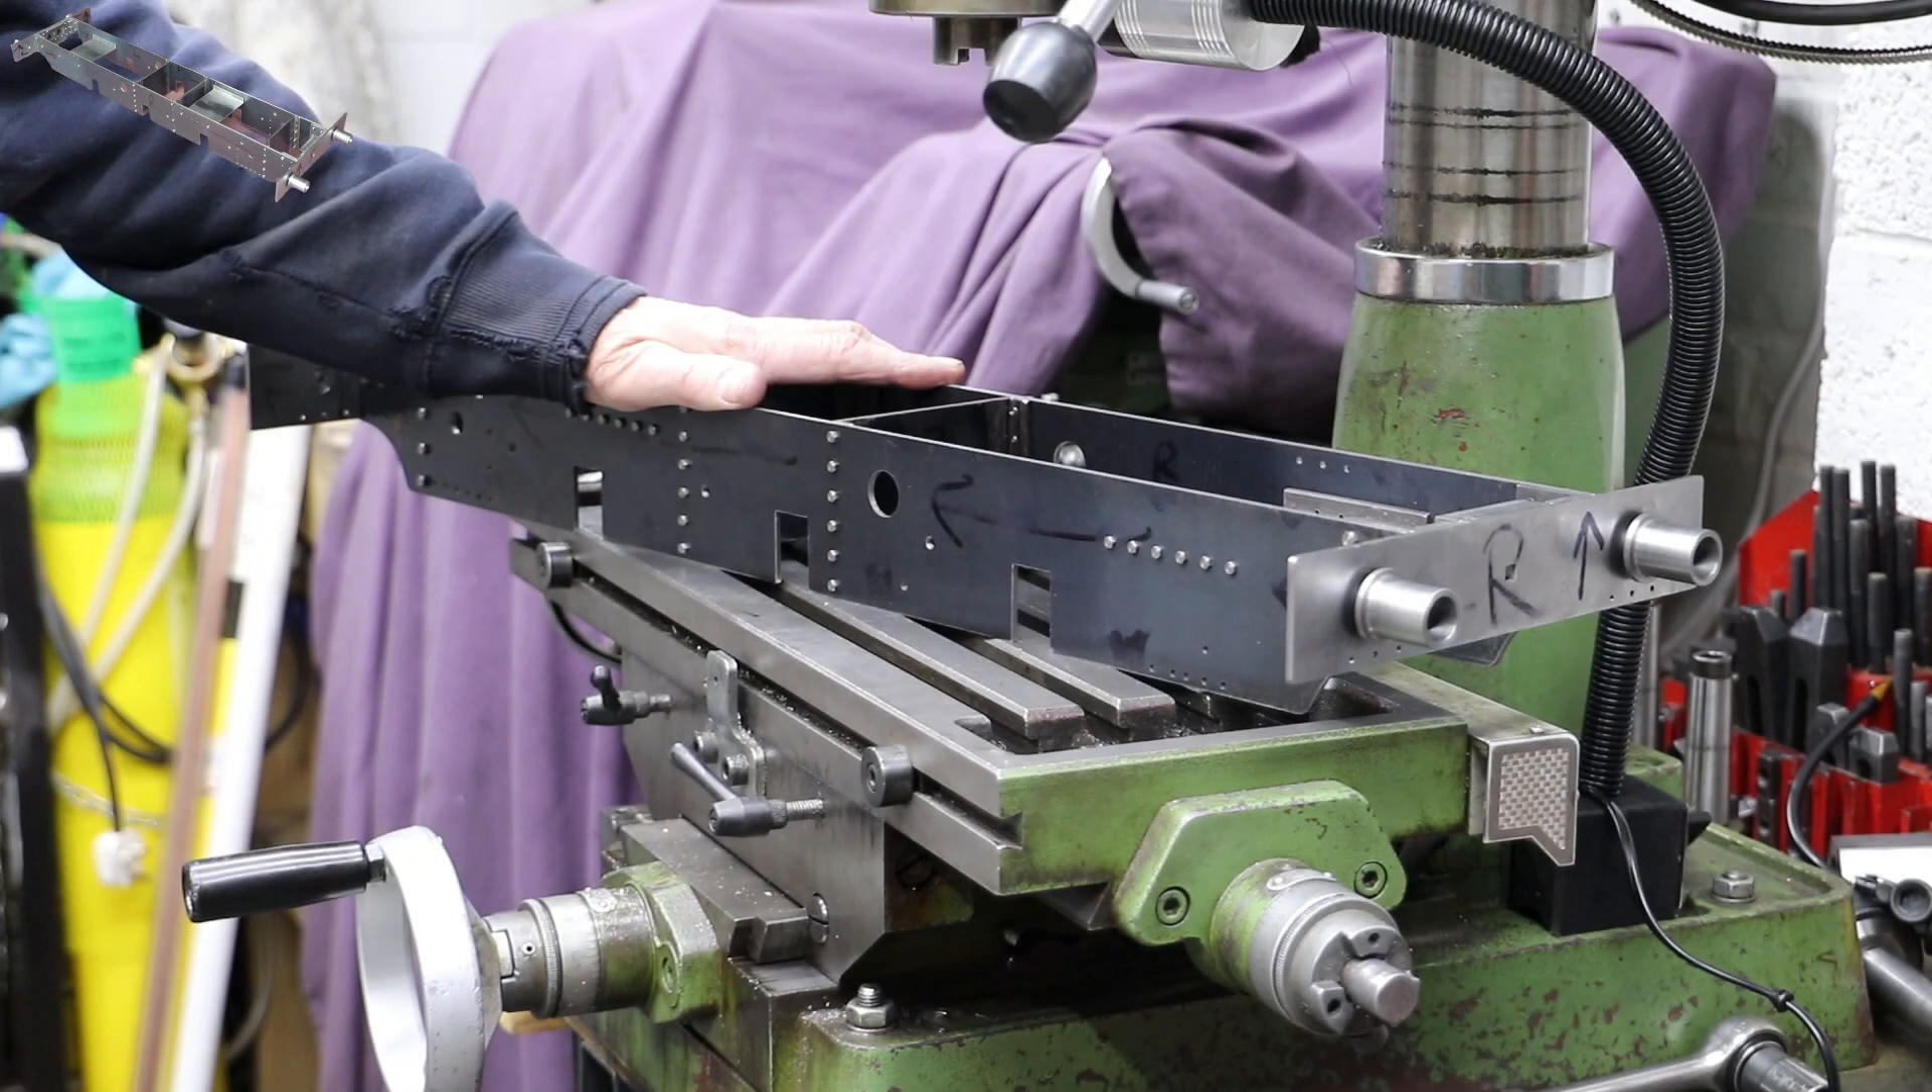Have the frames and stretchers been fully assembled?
Yes.